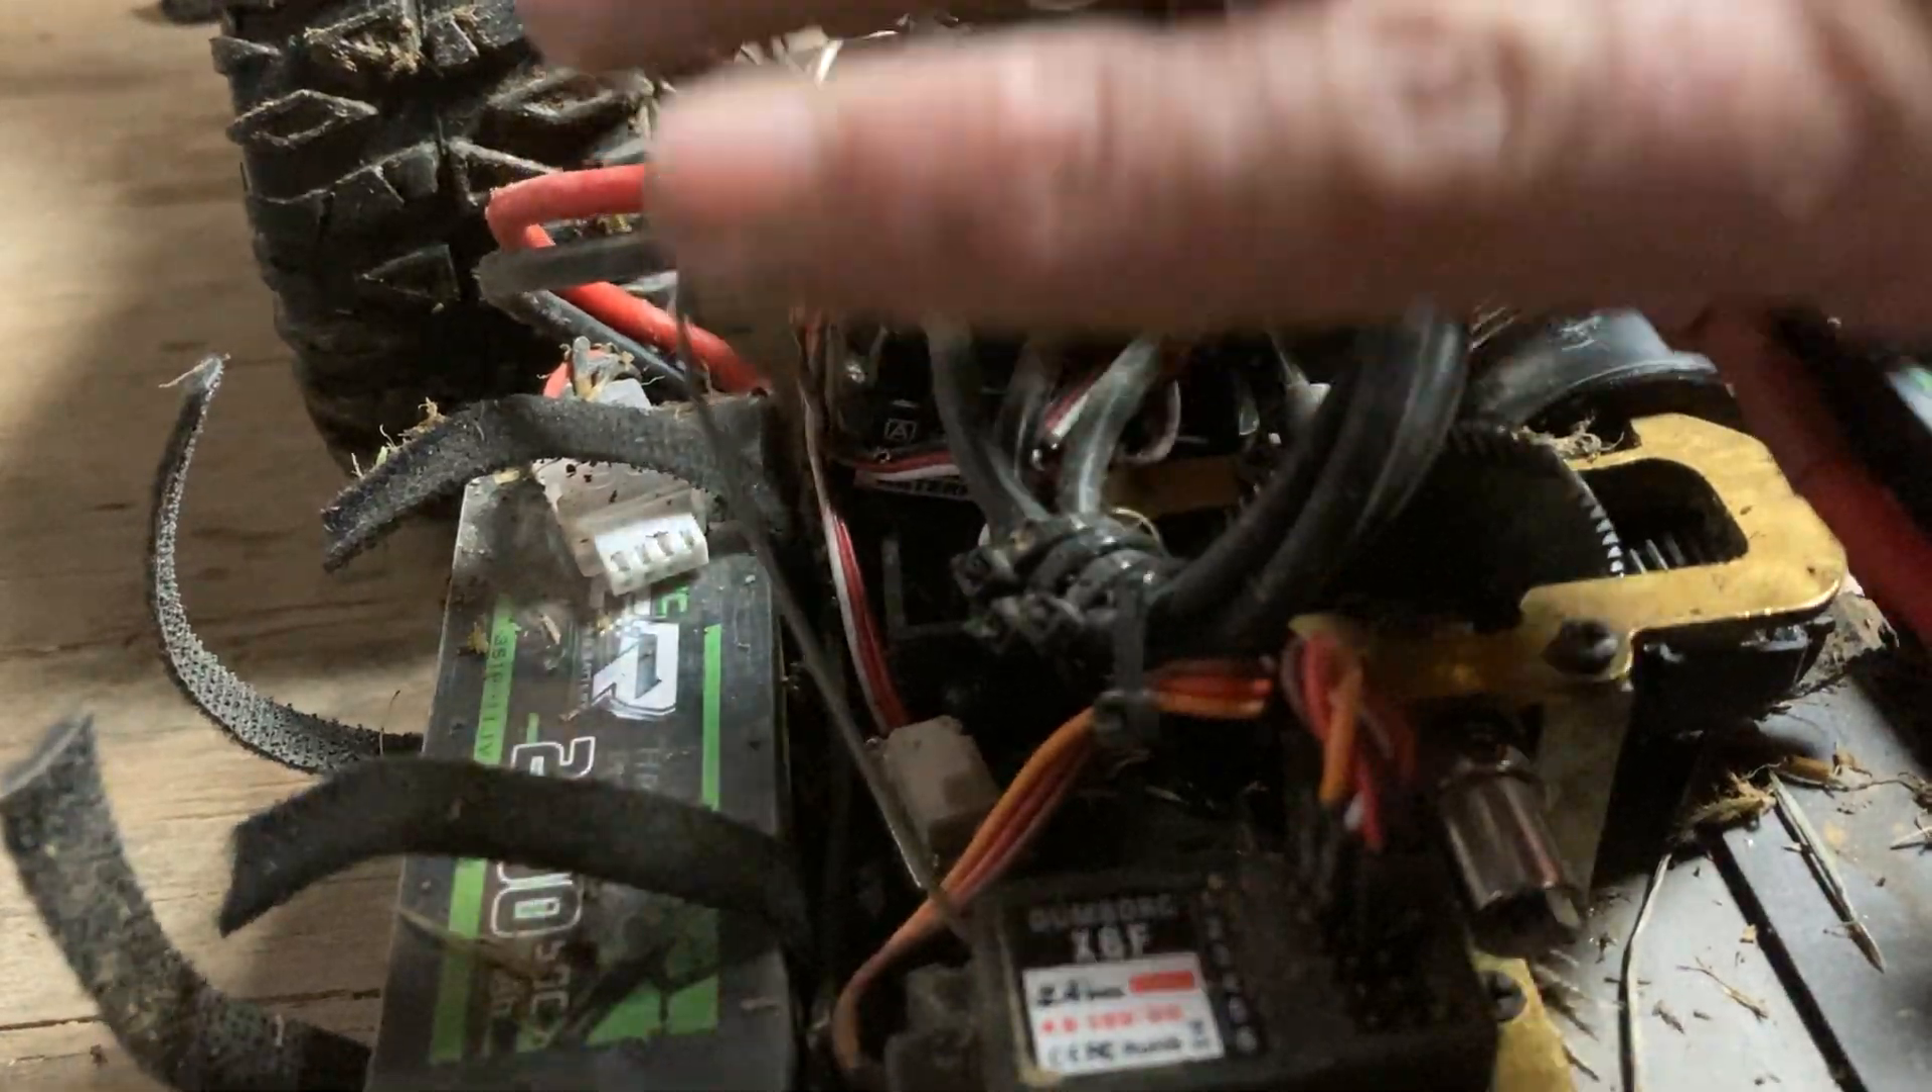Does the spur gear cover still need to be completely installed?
Yes.